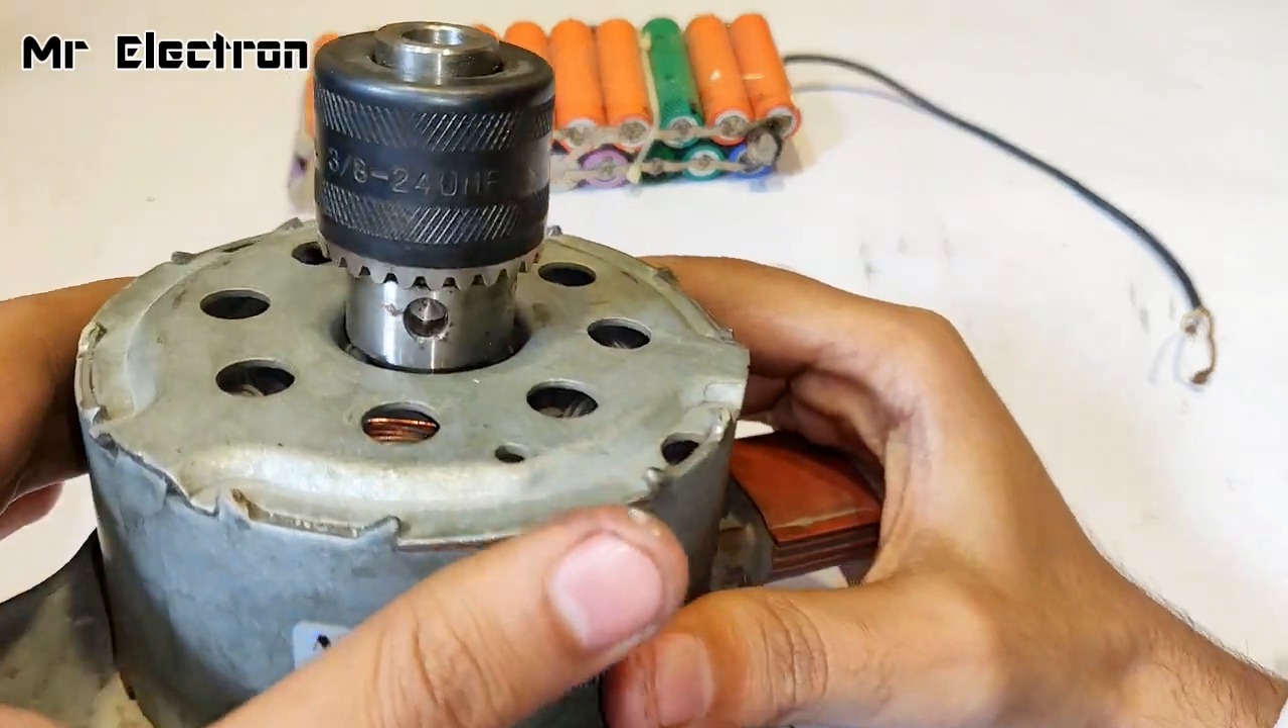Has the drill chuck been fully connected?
Yes.